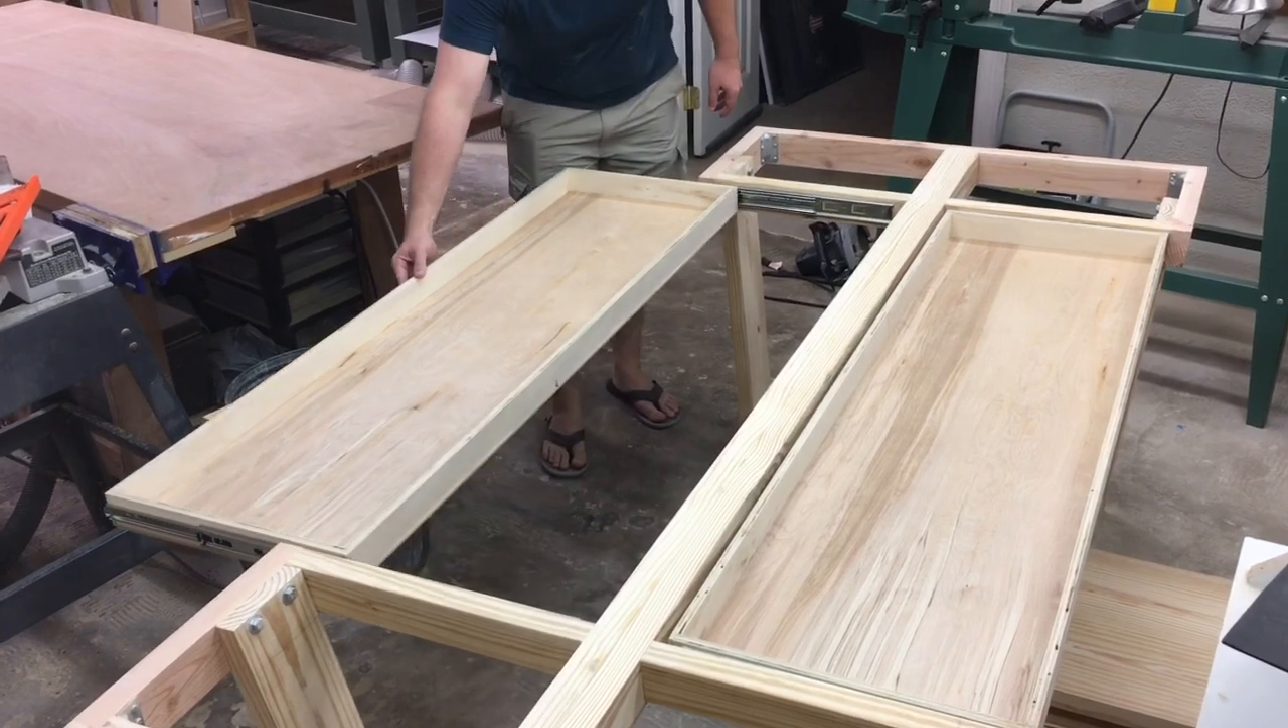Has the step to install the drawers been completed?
Yes.